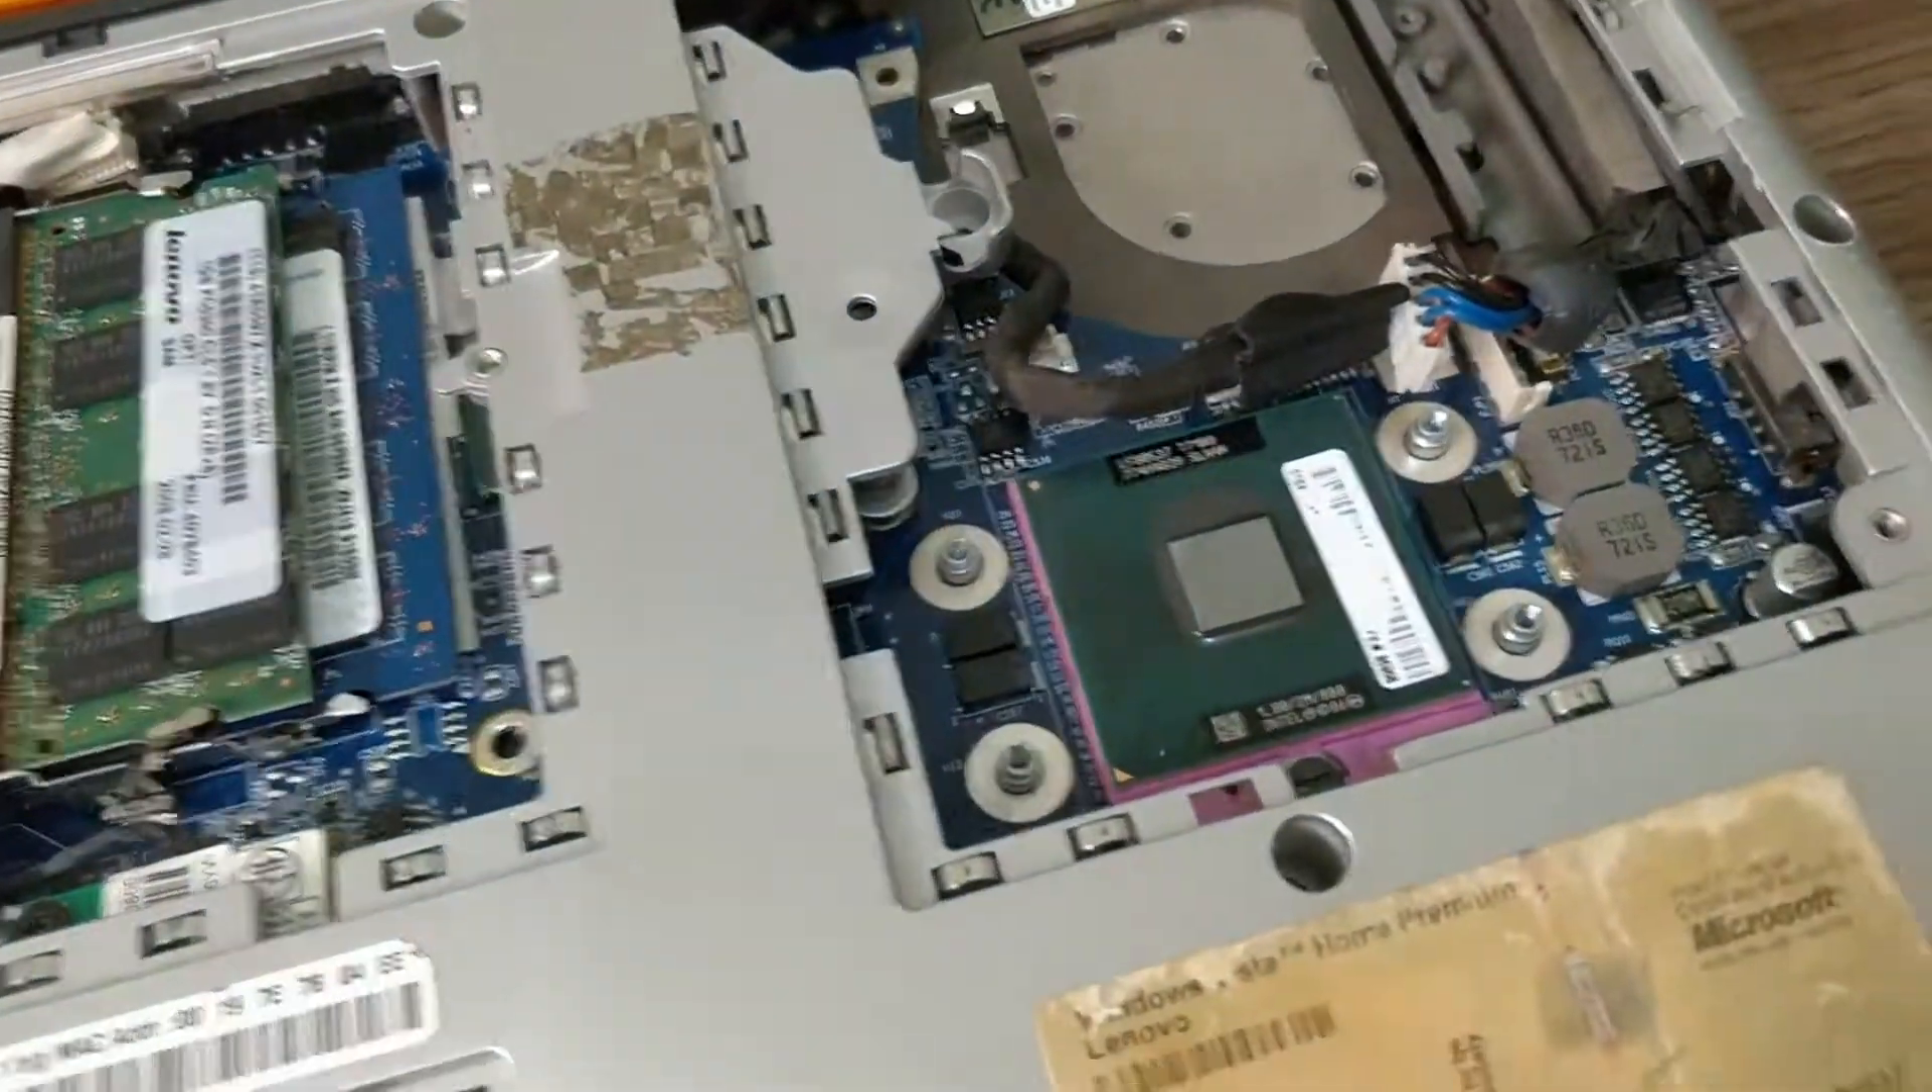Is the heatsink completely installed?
No.